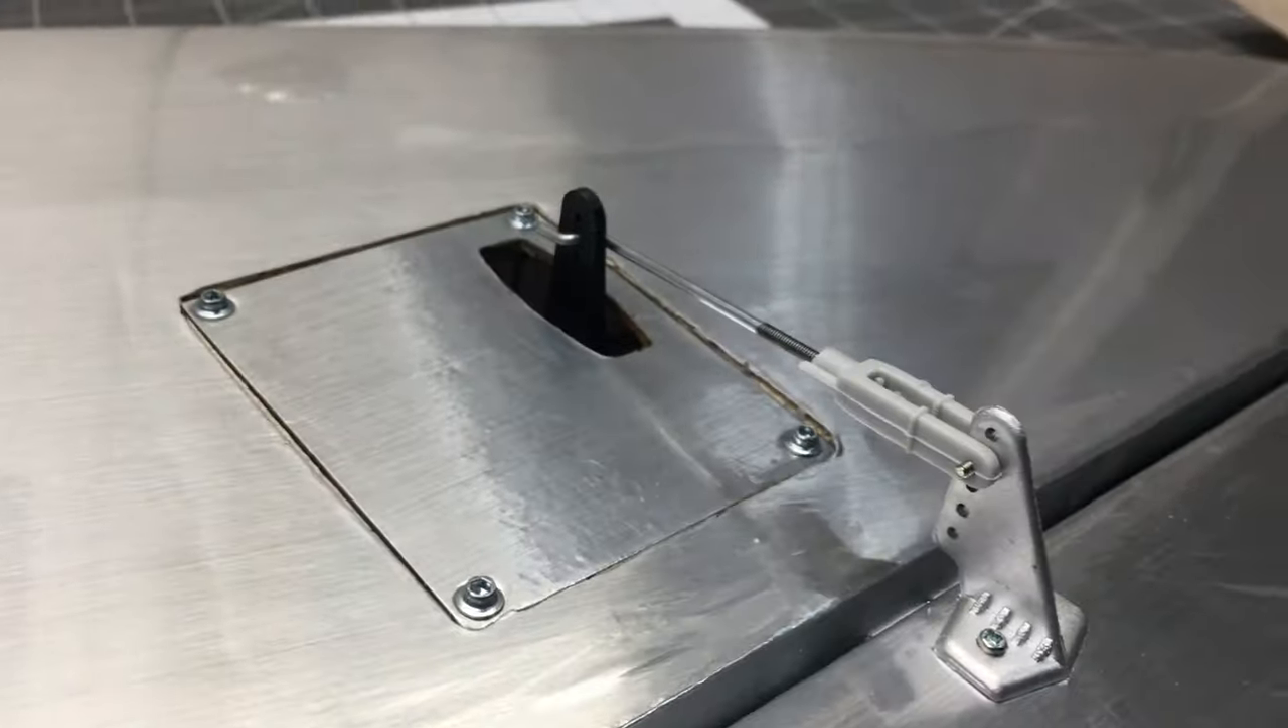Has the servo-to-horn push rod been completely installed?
Yes.